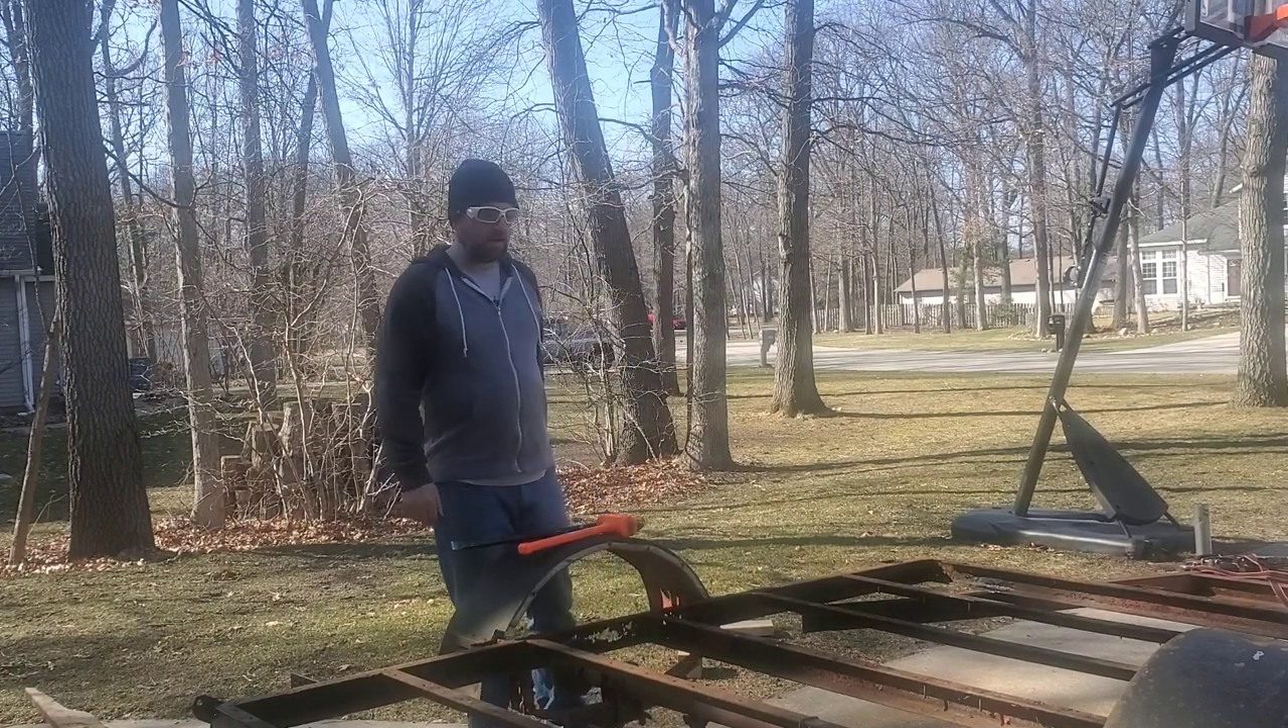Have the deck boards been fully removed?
Yes.